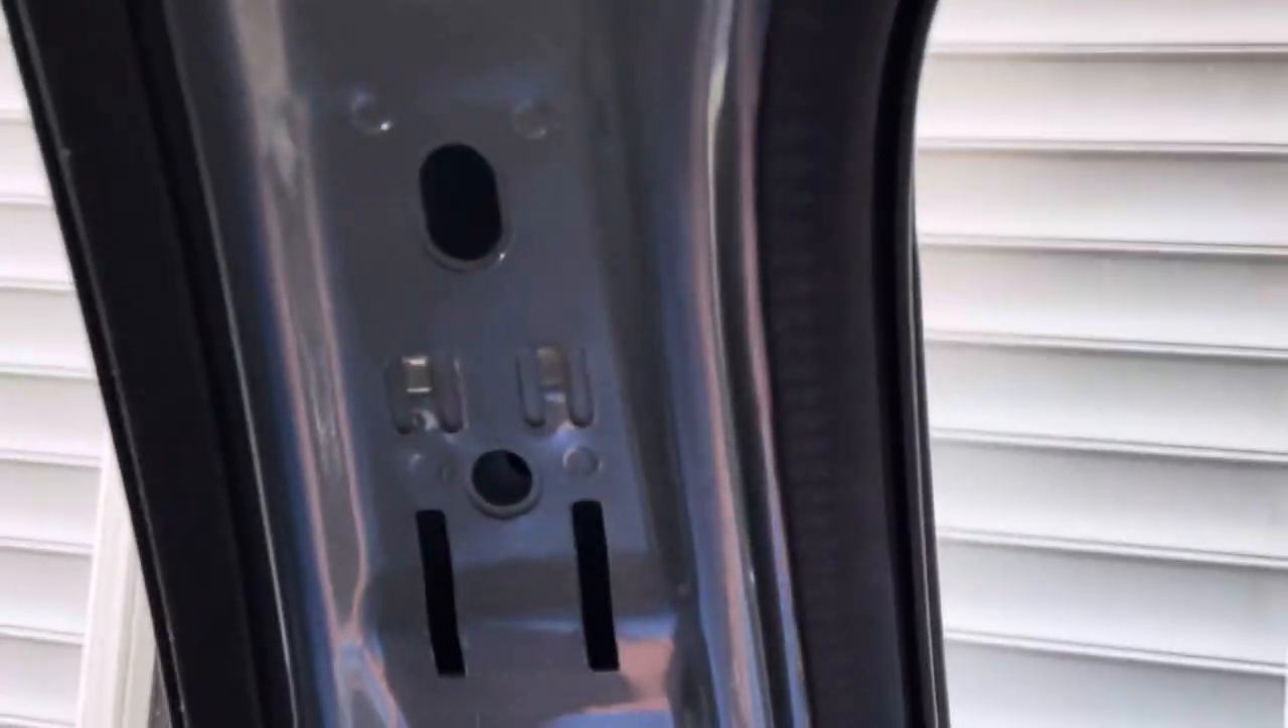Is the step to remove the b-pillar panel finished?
Yes.